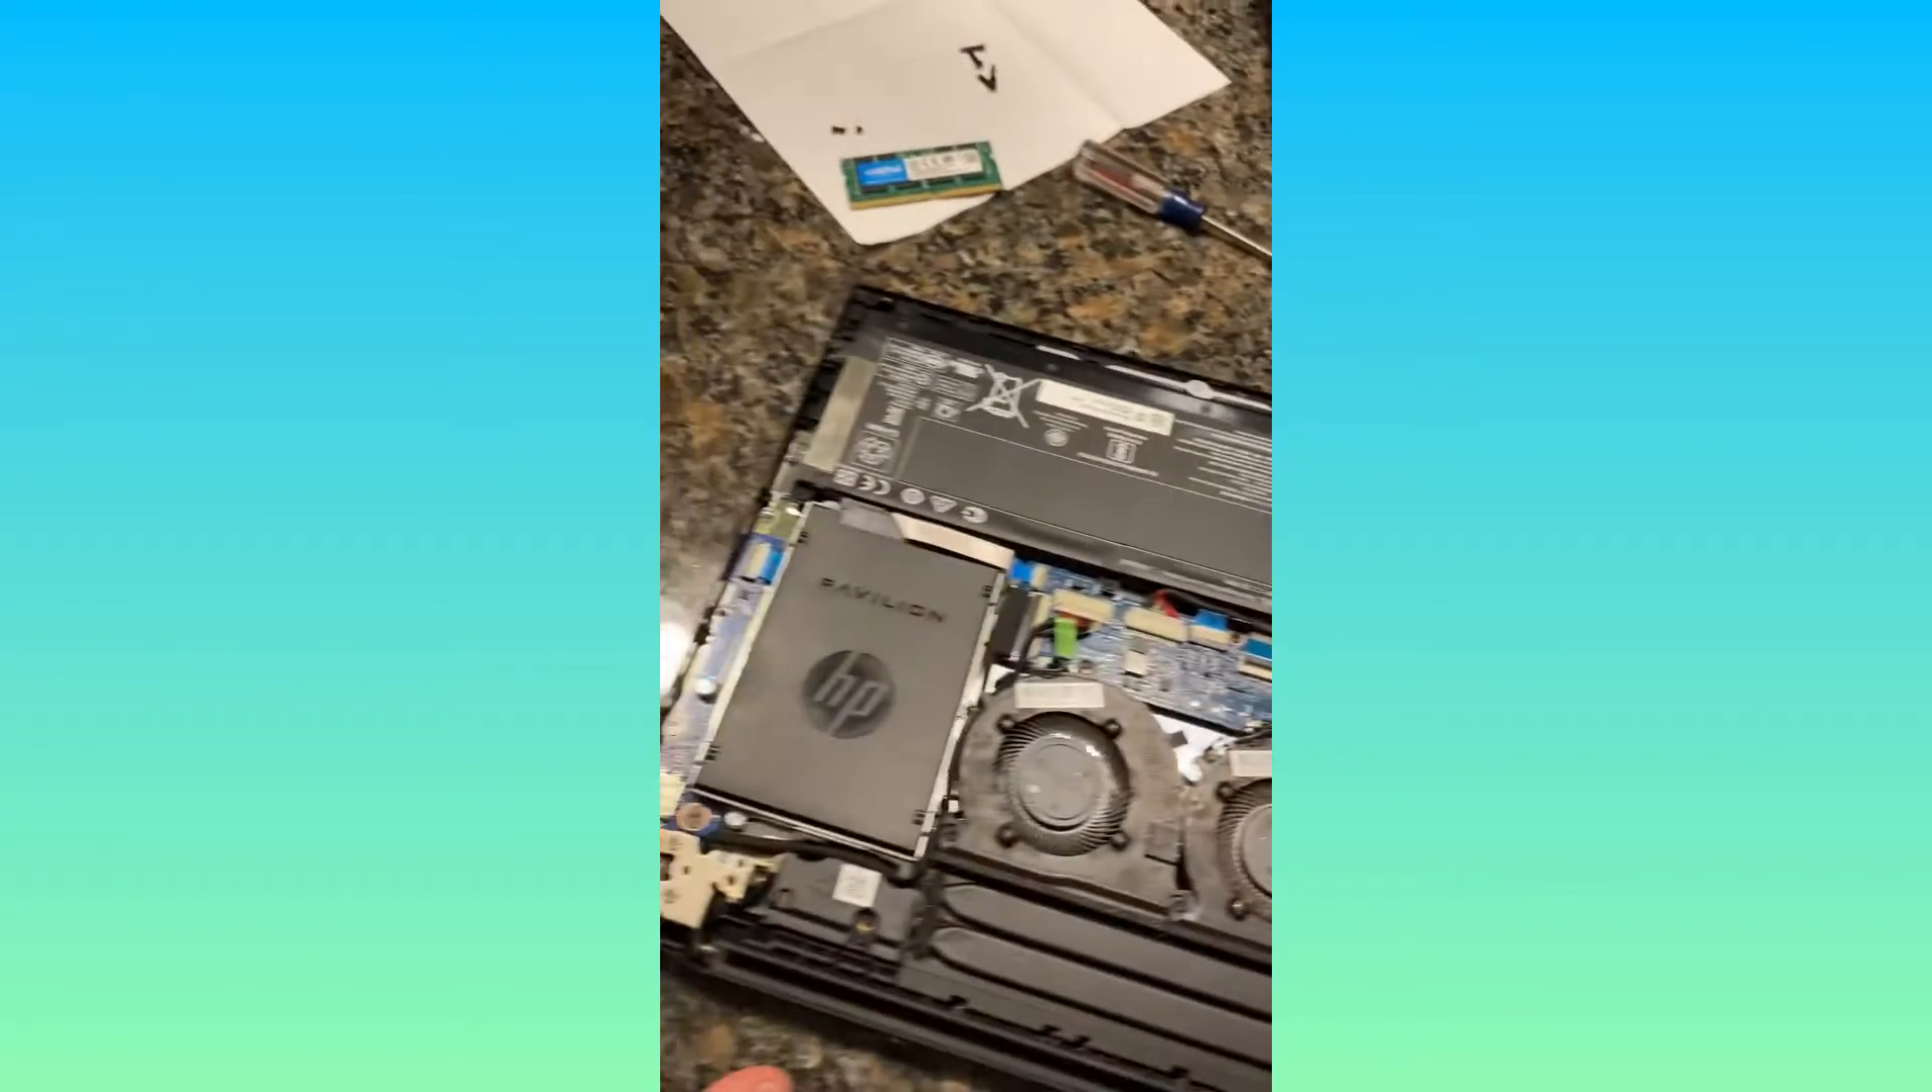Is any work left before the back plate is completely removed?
No.